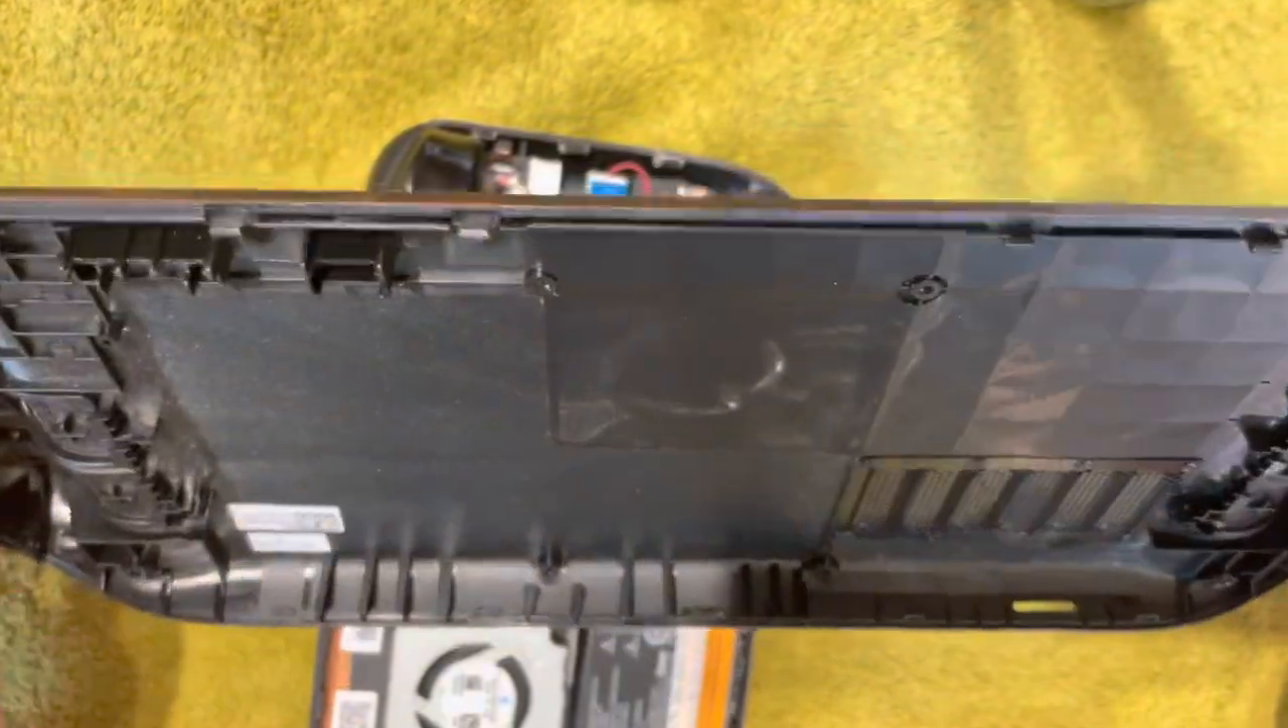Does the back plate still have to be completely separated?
No.